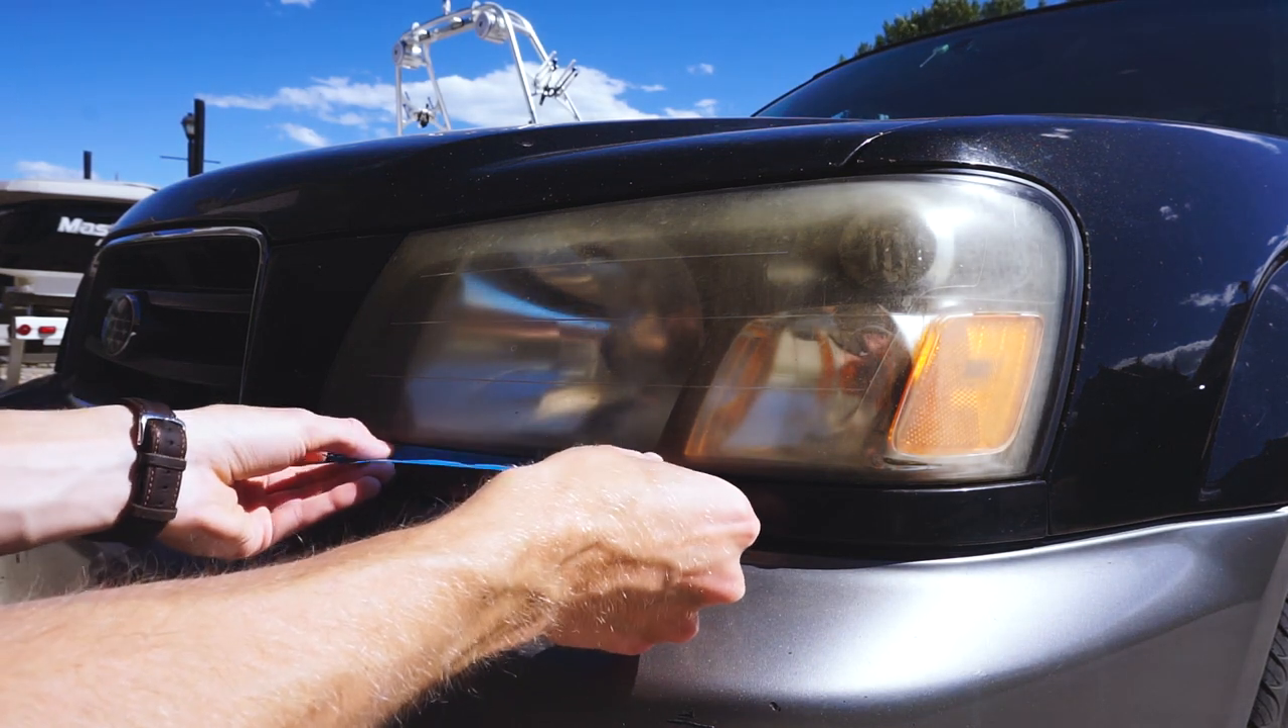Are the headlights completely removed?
No.